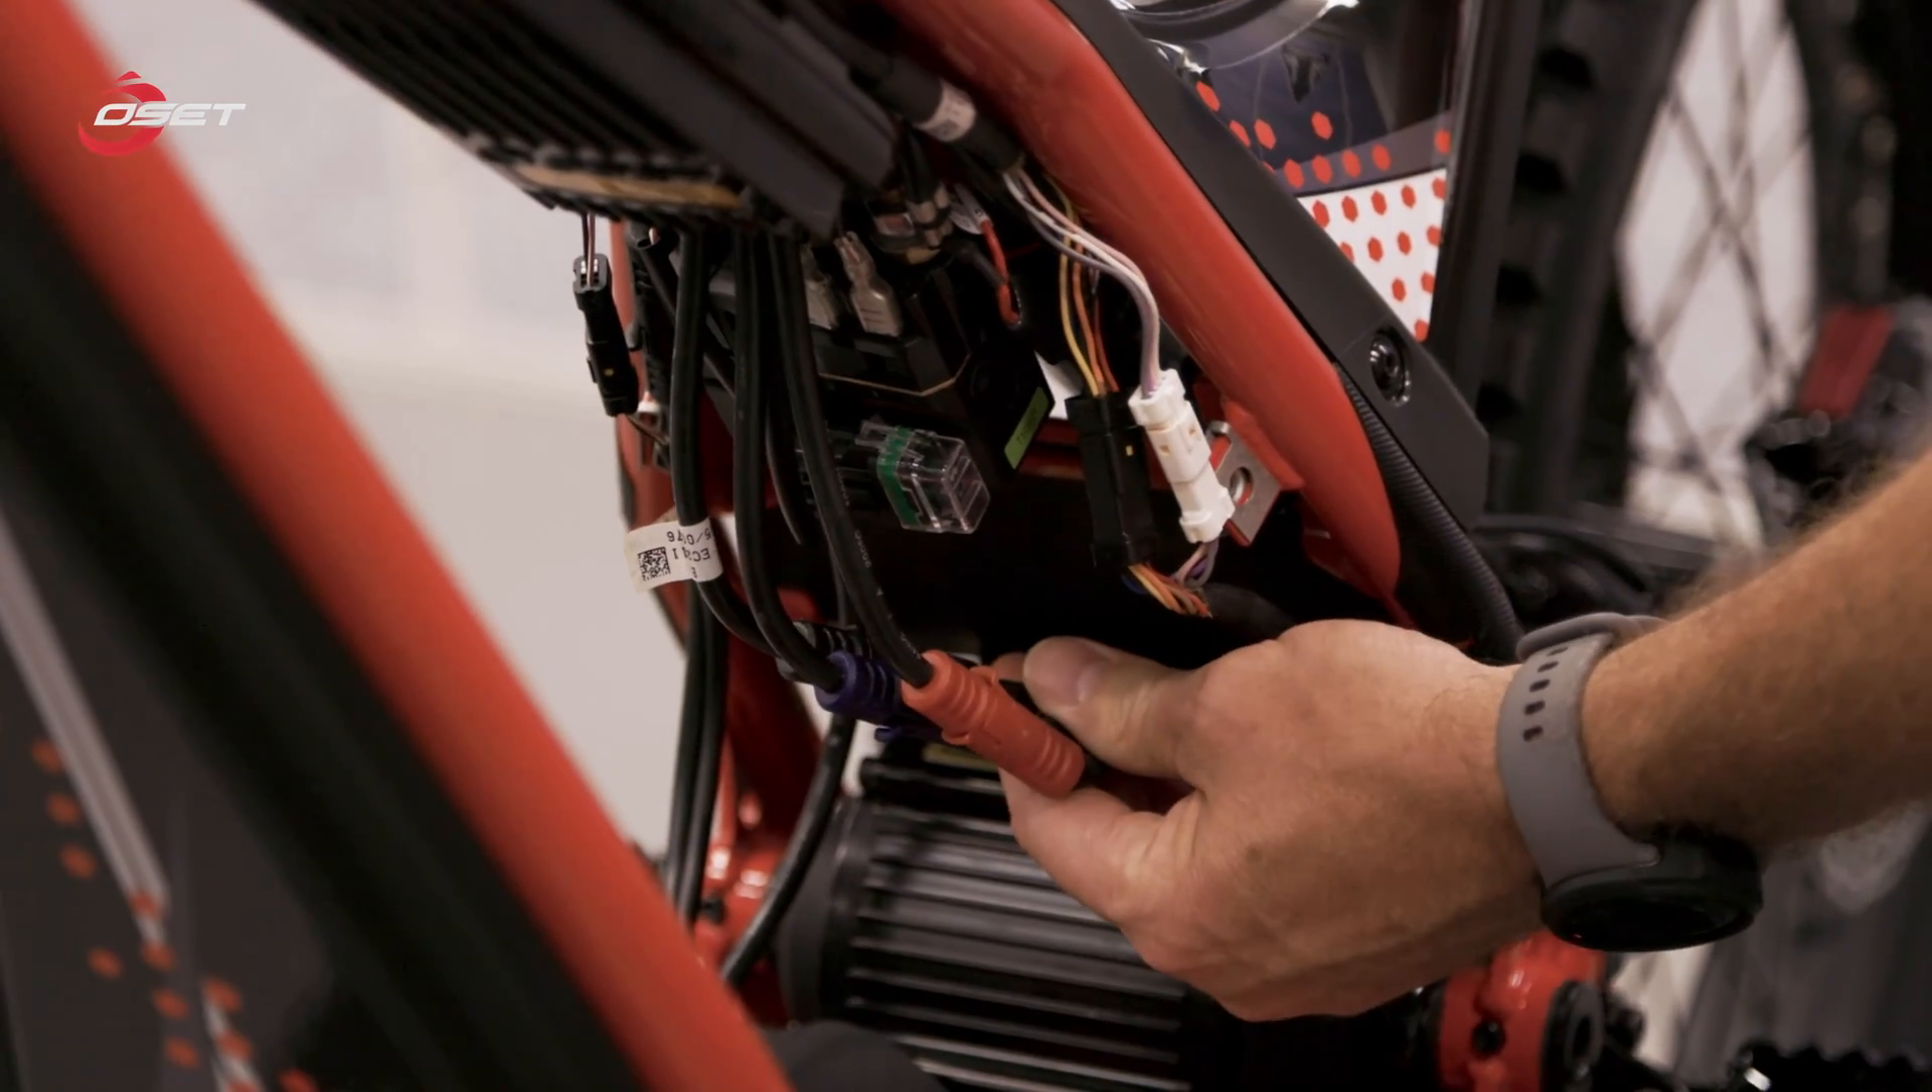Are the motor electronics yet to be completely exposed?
No.